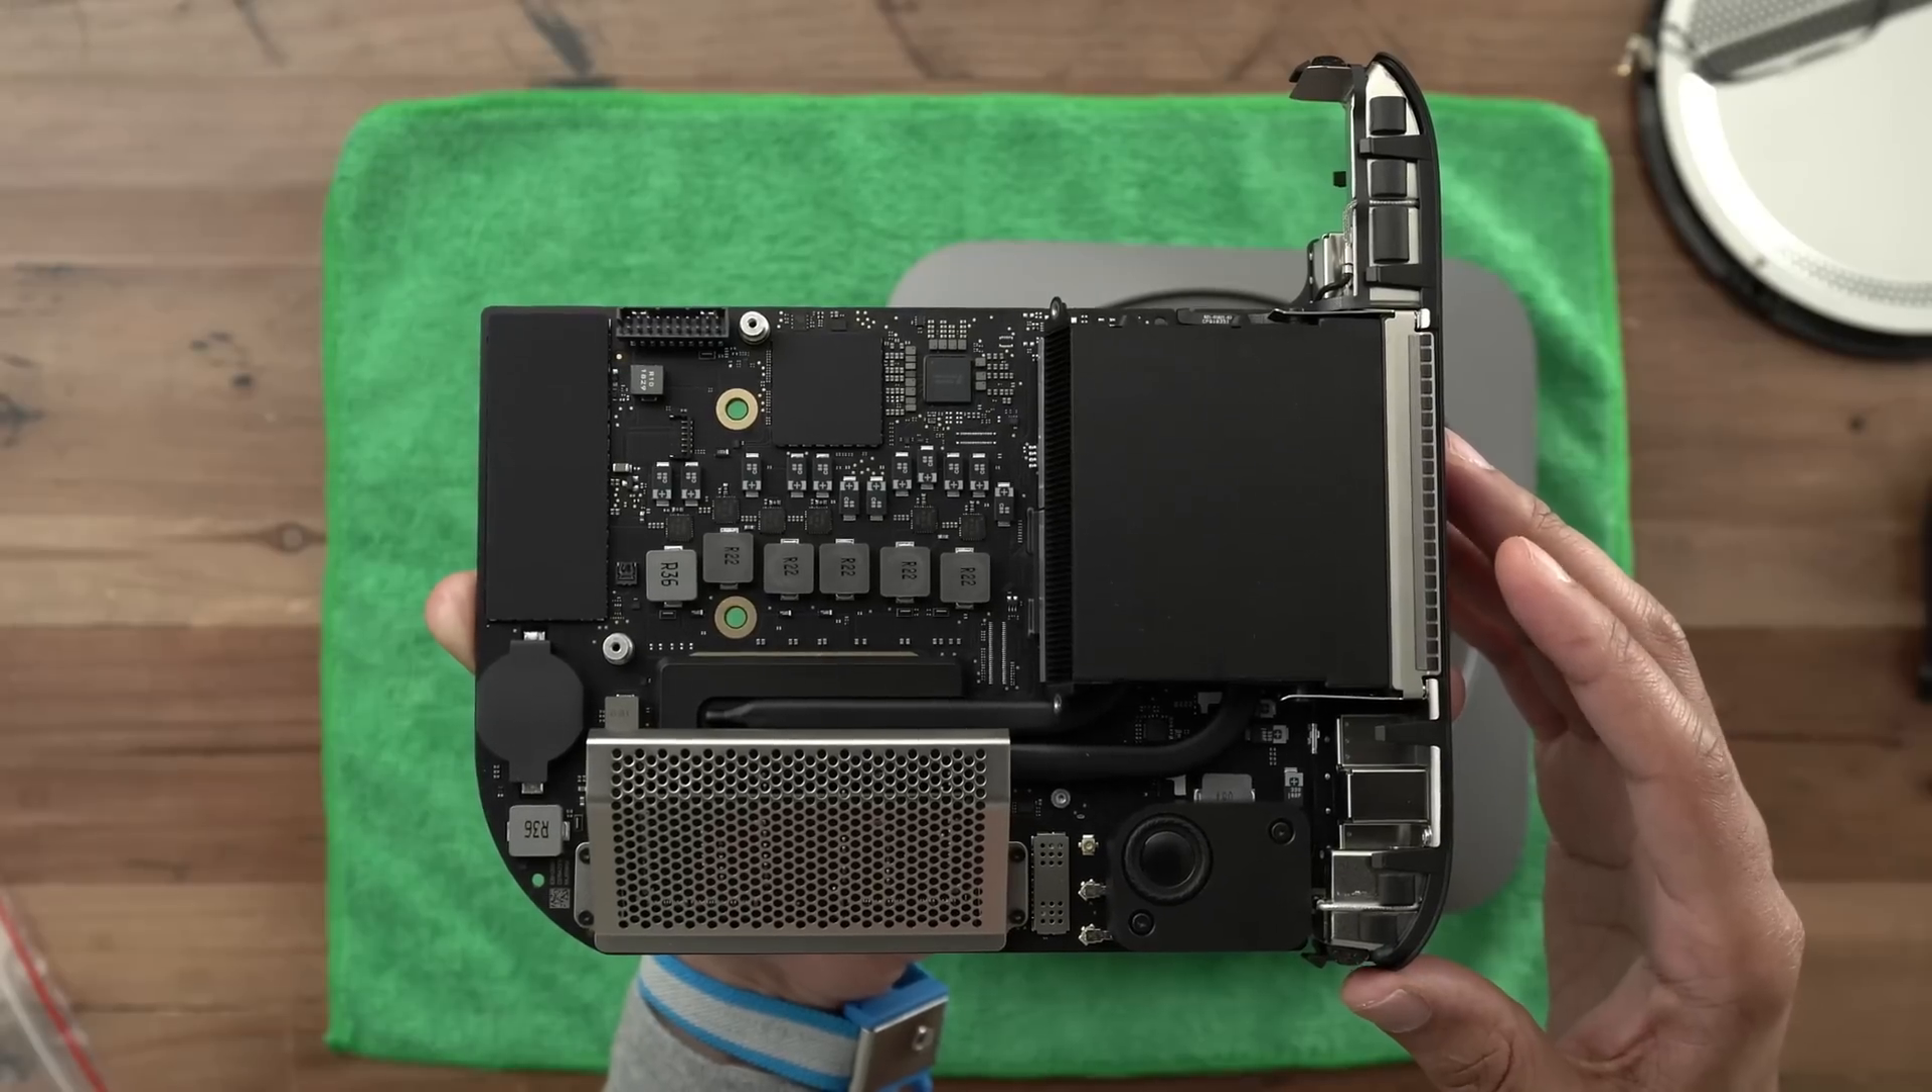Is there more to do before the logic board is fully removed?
No.